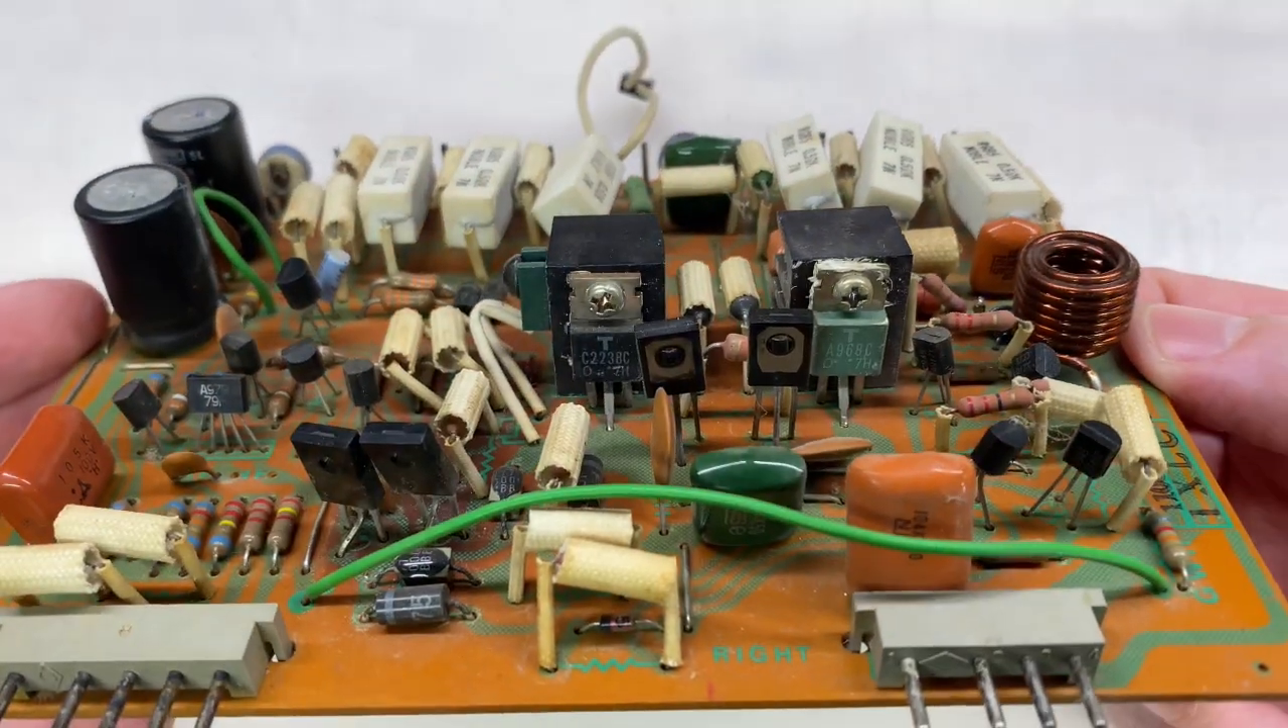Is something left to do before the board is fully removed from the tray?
No.